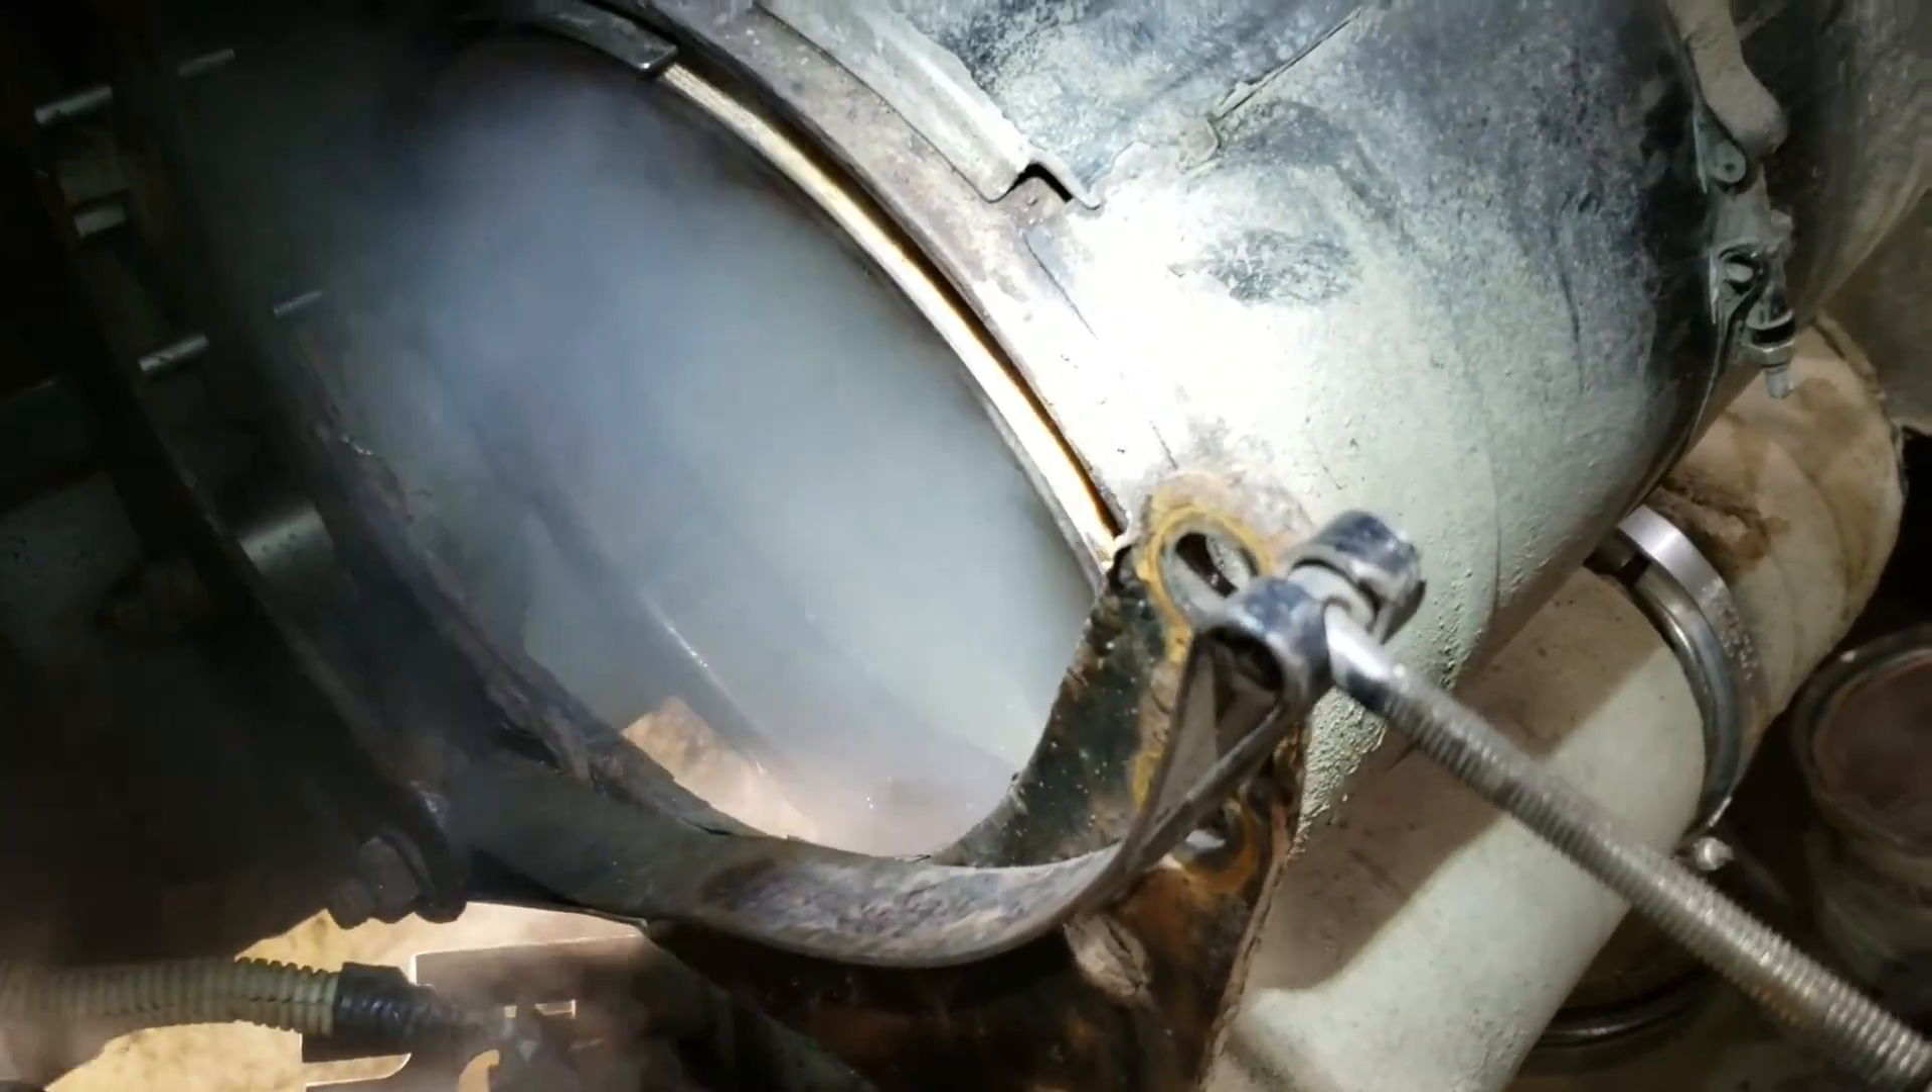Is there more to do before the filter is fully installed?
Yes.